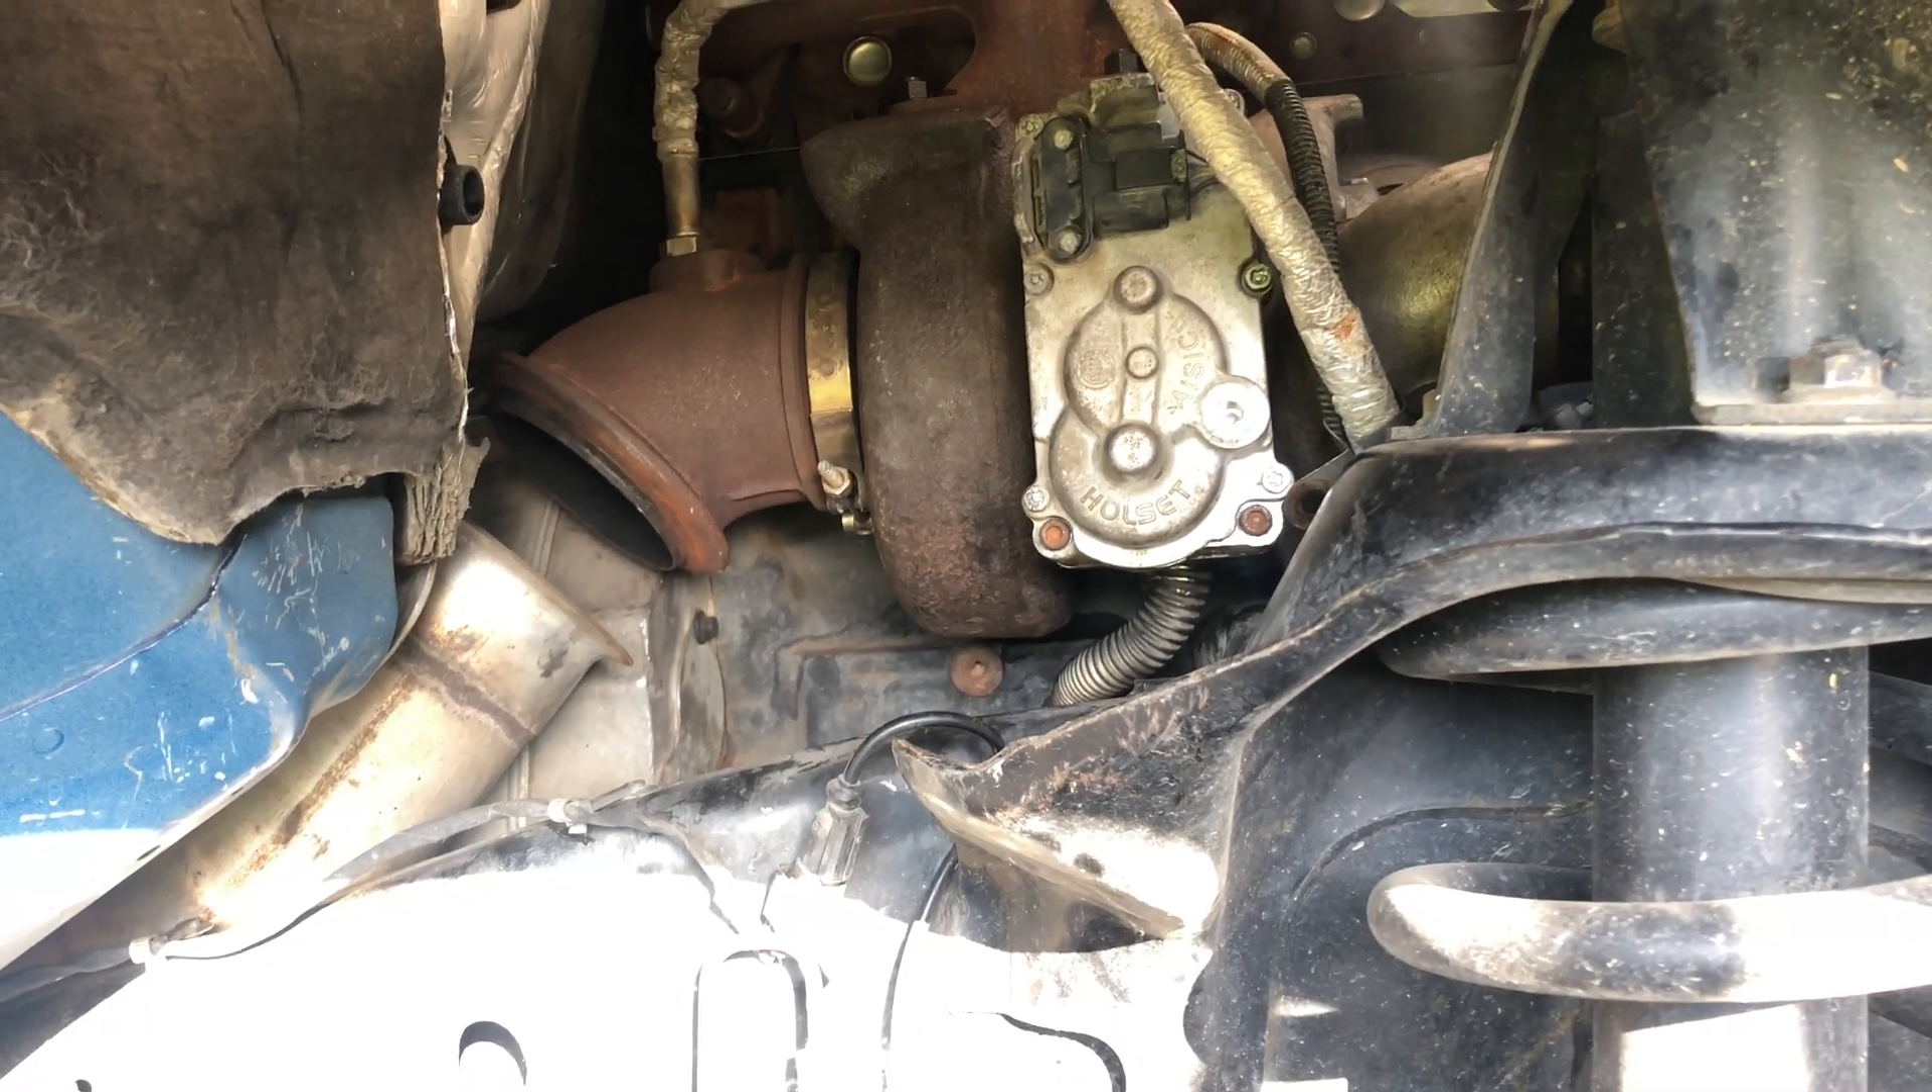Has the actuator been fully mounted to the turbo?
Yes.